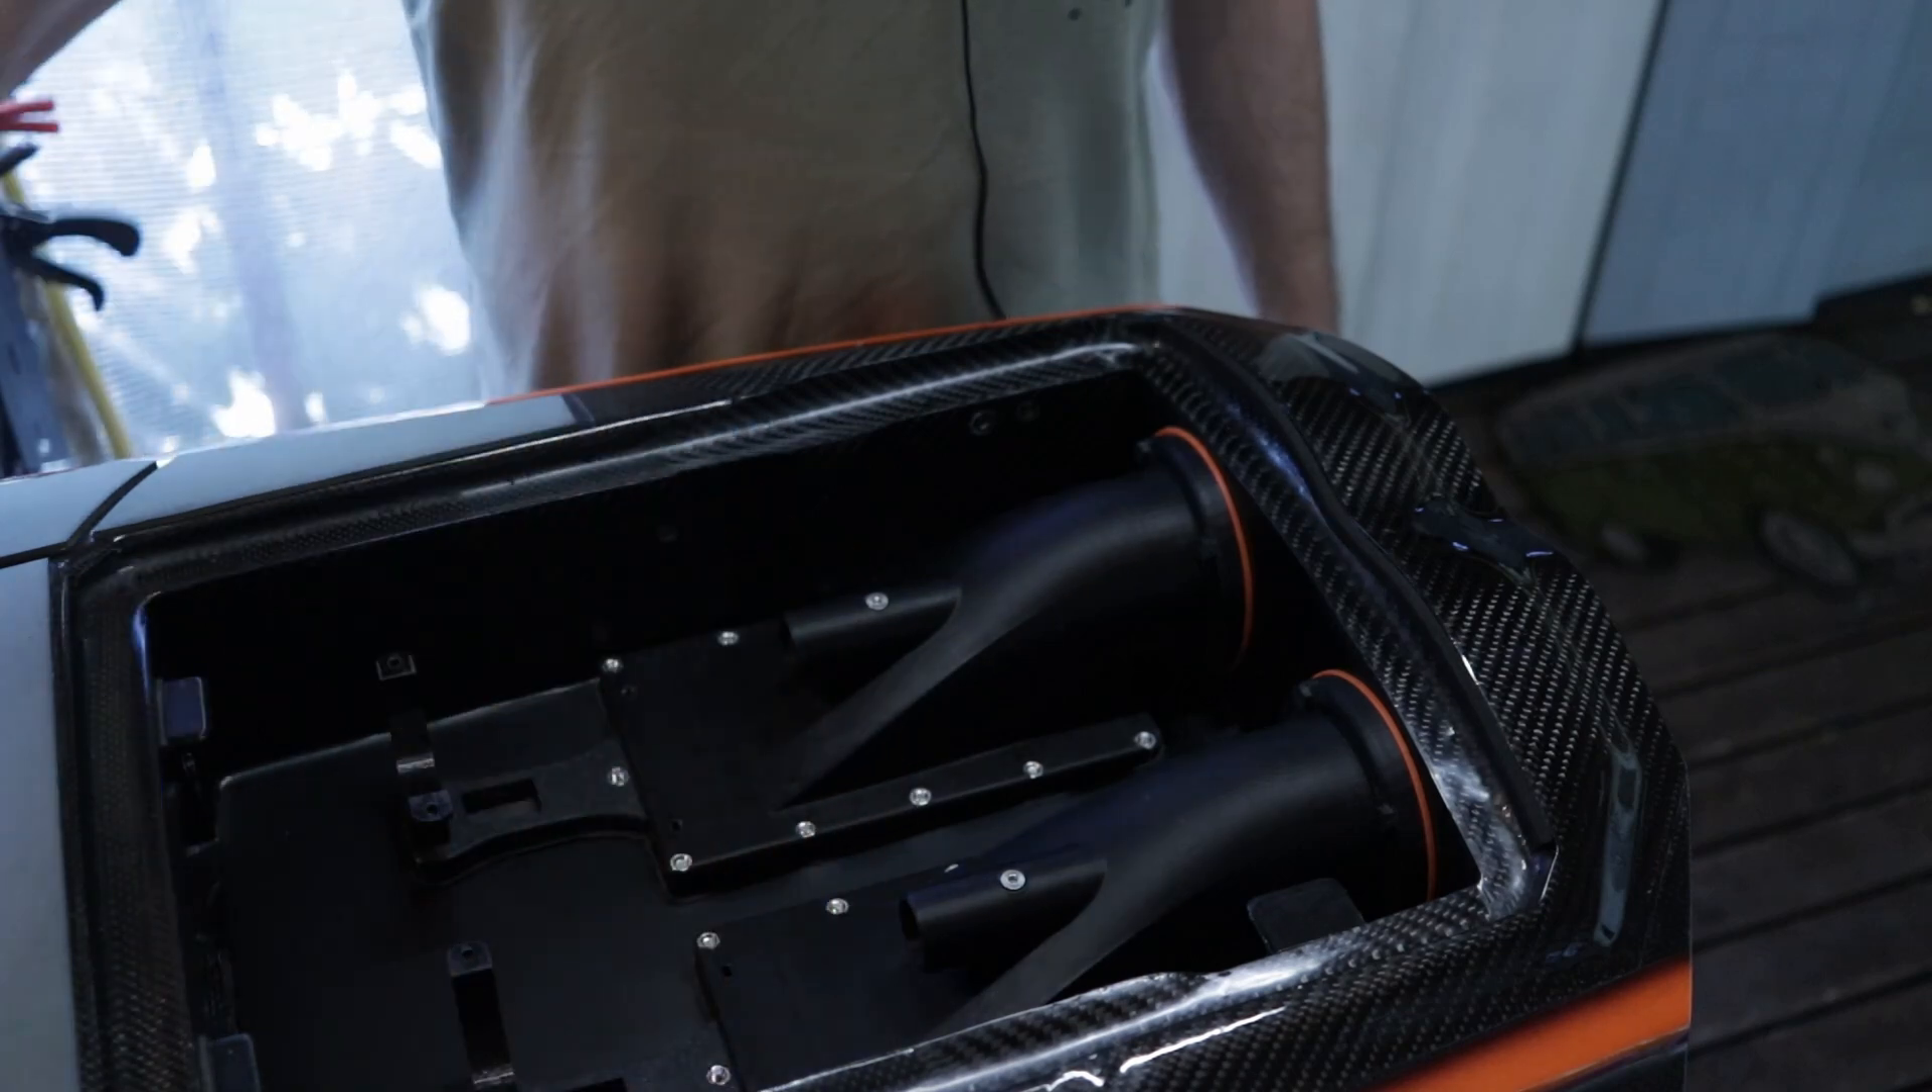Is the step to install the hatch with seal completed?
No.